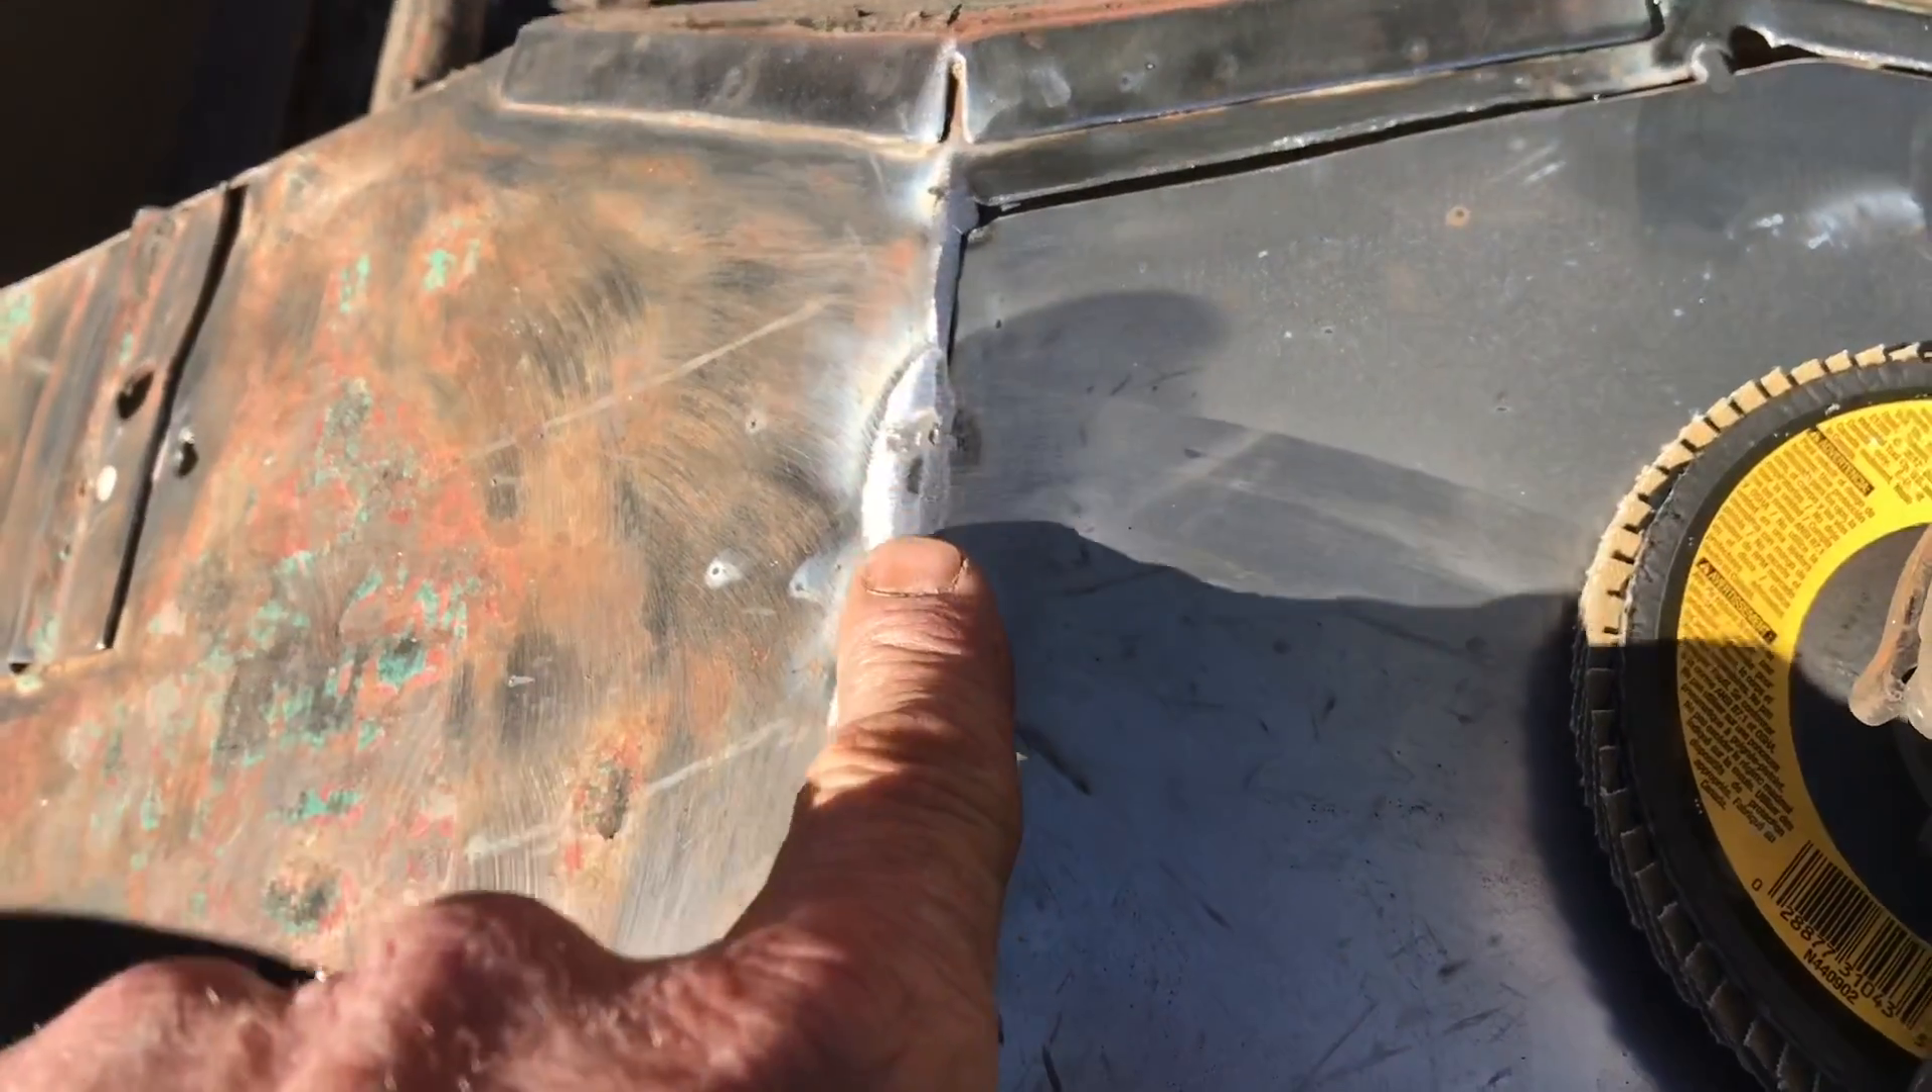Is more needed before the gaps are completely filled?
Yes.